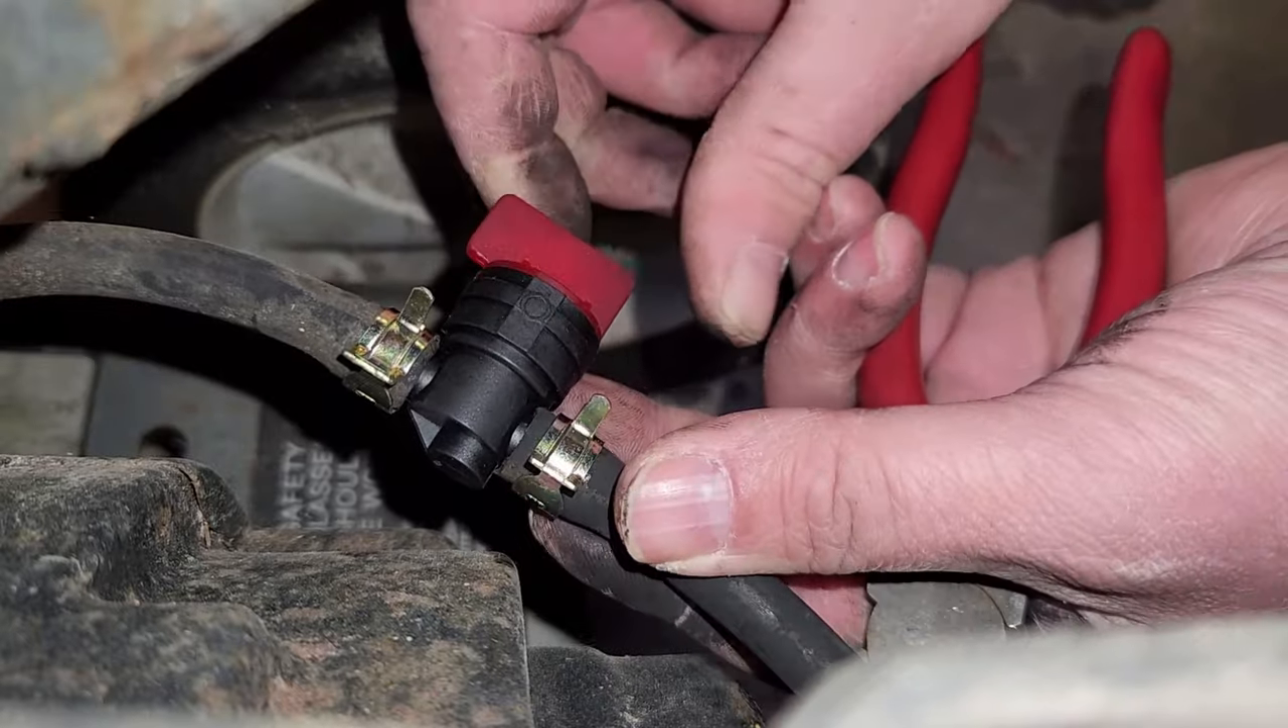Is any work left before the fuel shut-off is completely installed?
No.